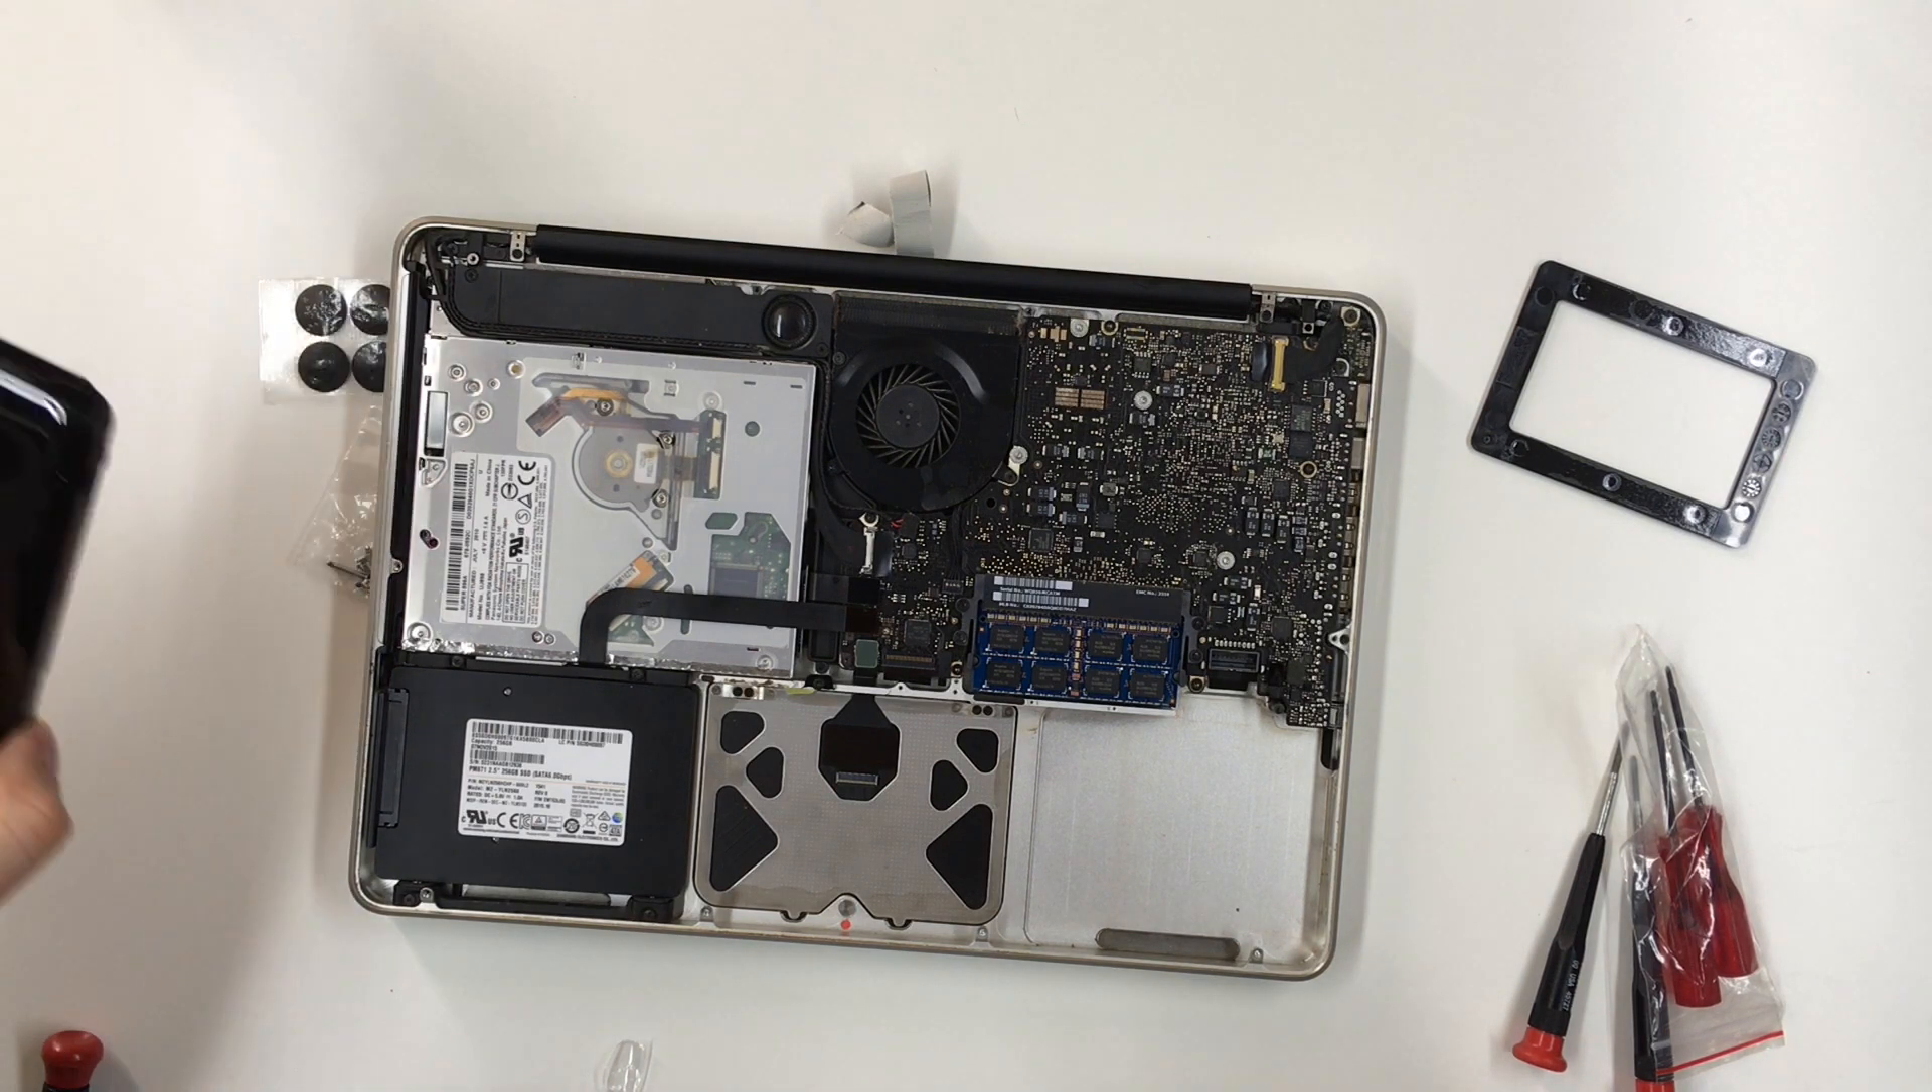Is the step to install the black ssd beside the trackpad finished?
Yes.